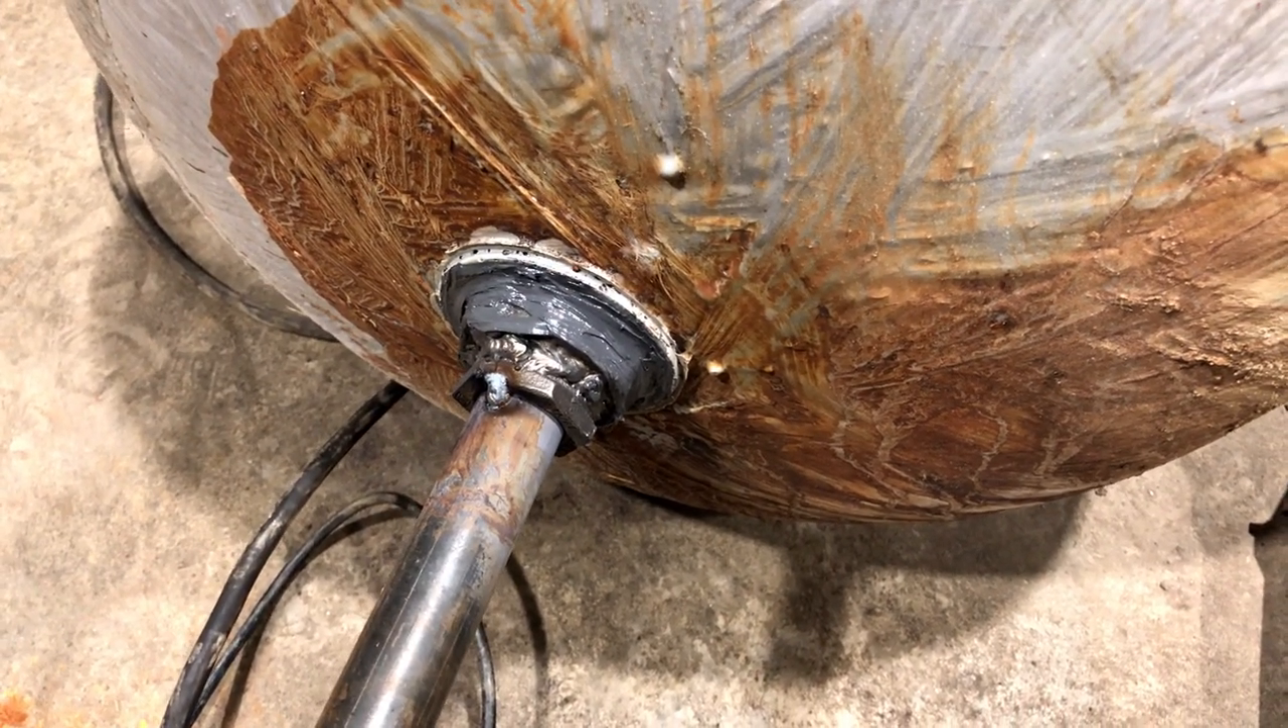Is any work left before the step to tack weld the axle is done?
No.